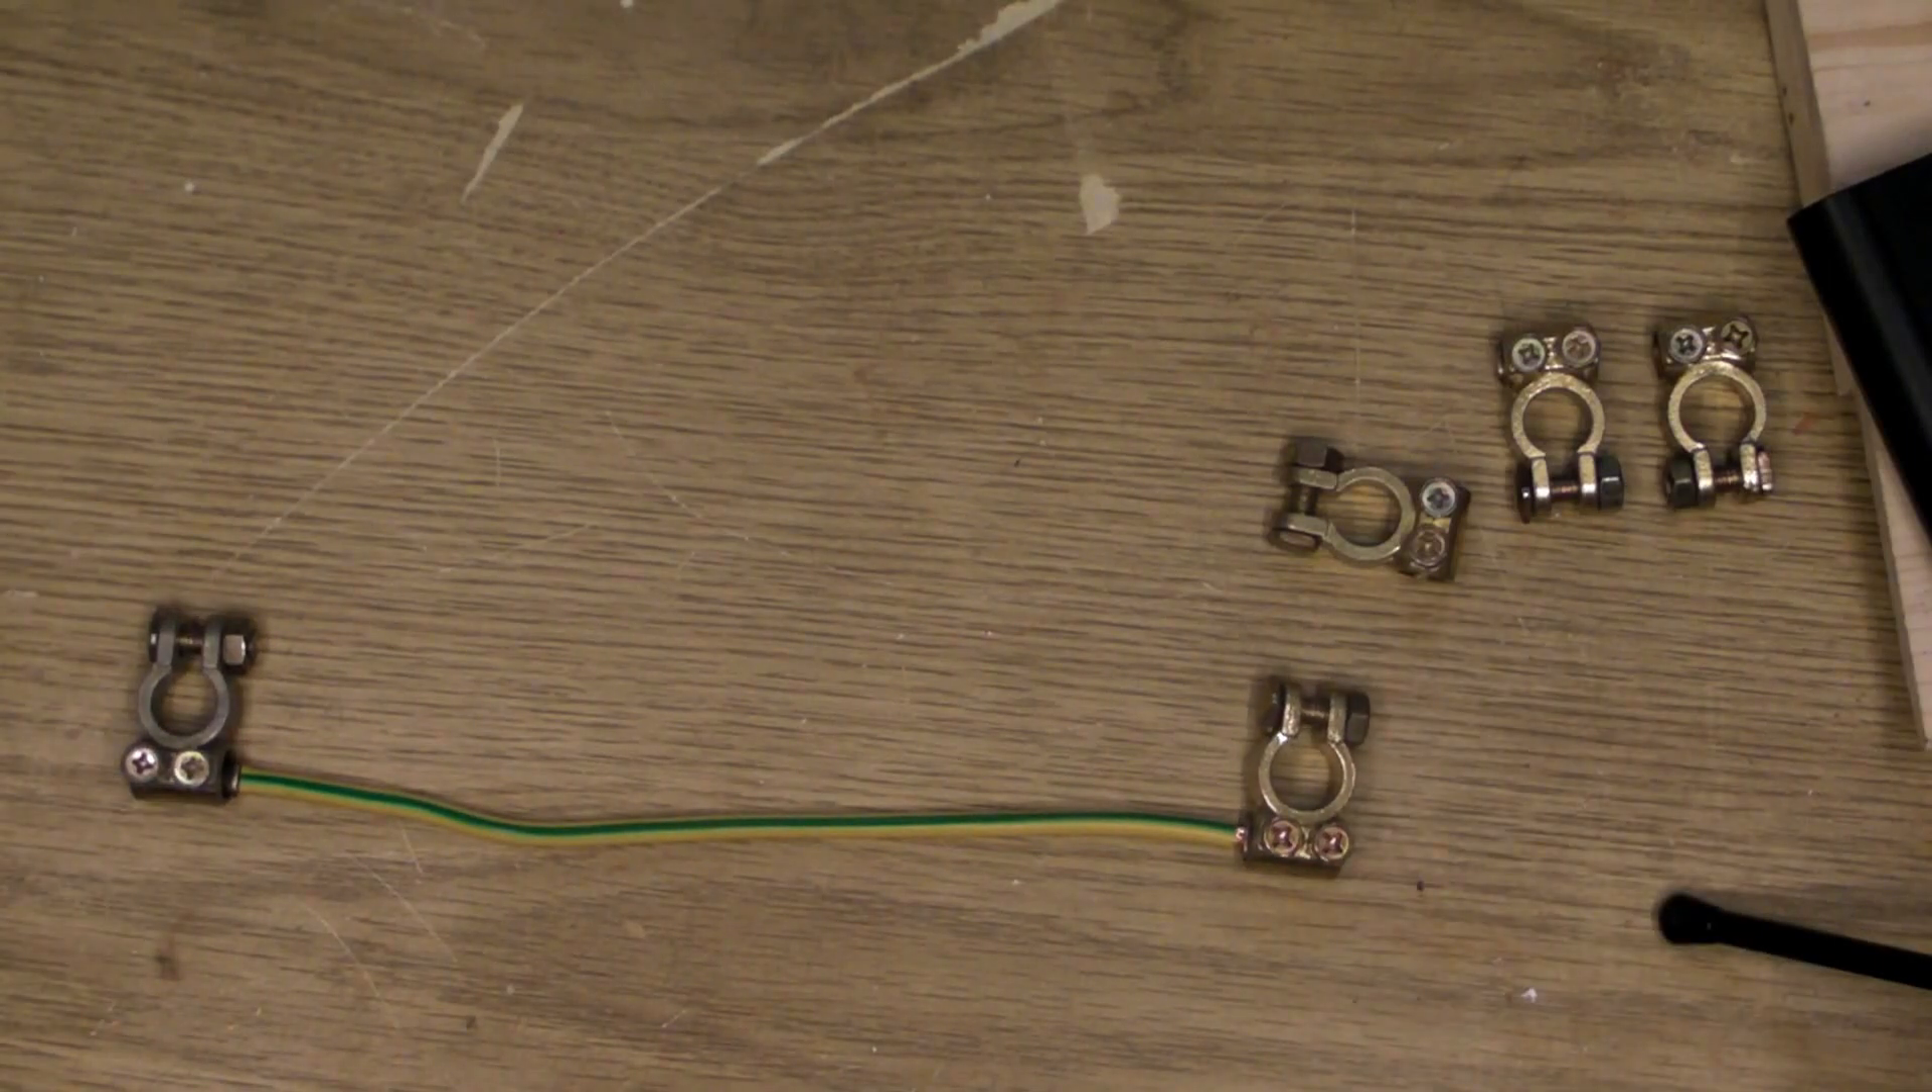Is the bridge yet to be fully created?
No.